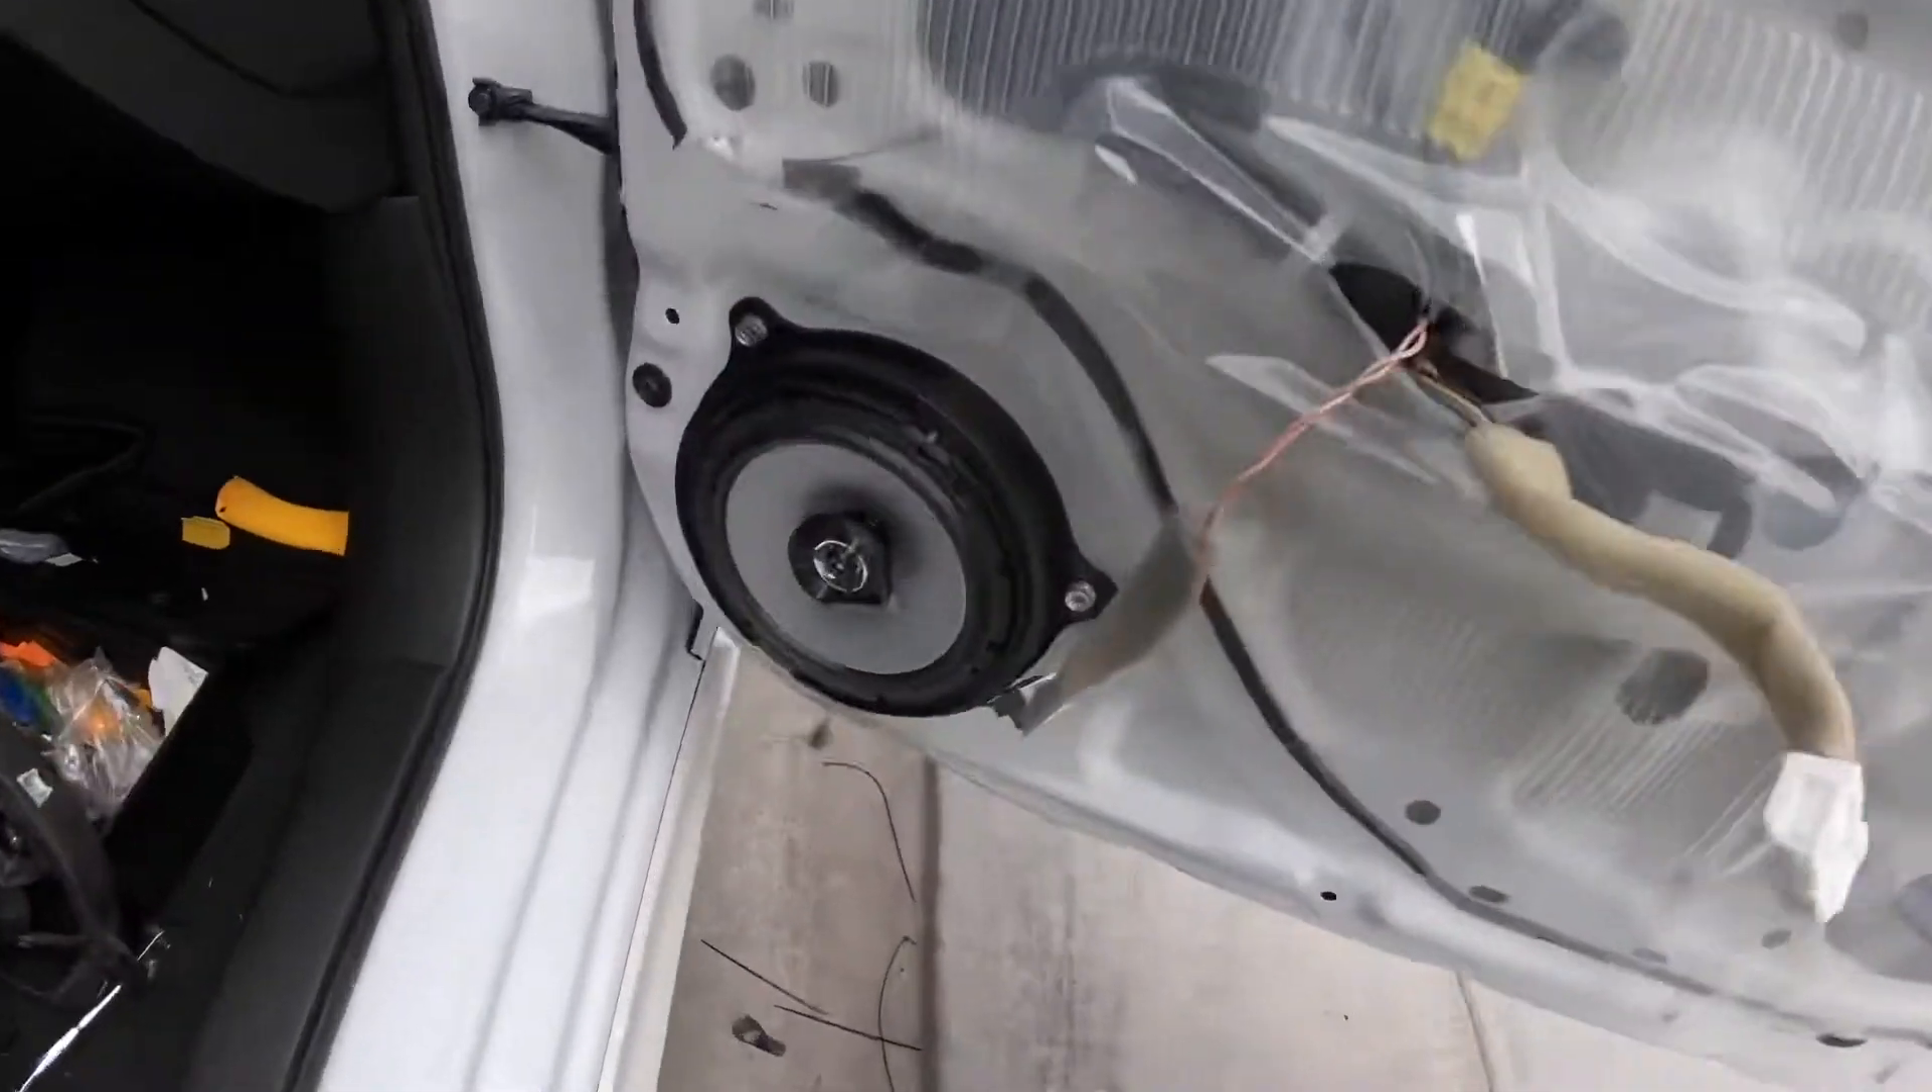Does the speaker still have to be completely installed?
No.